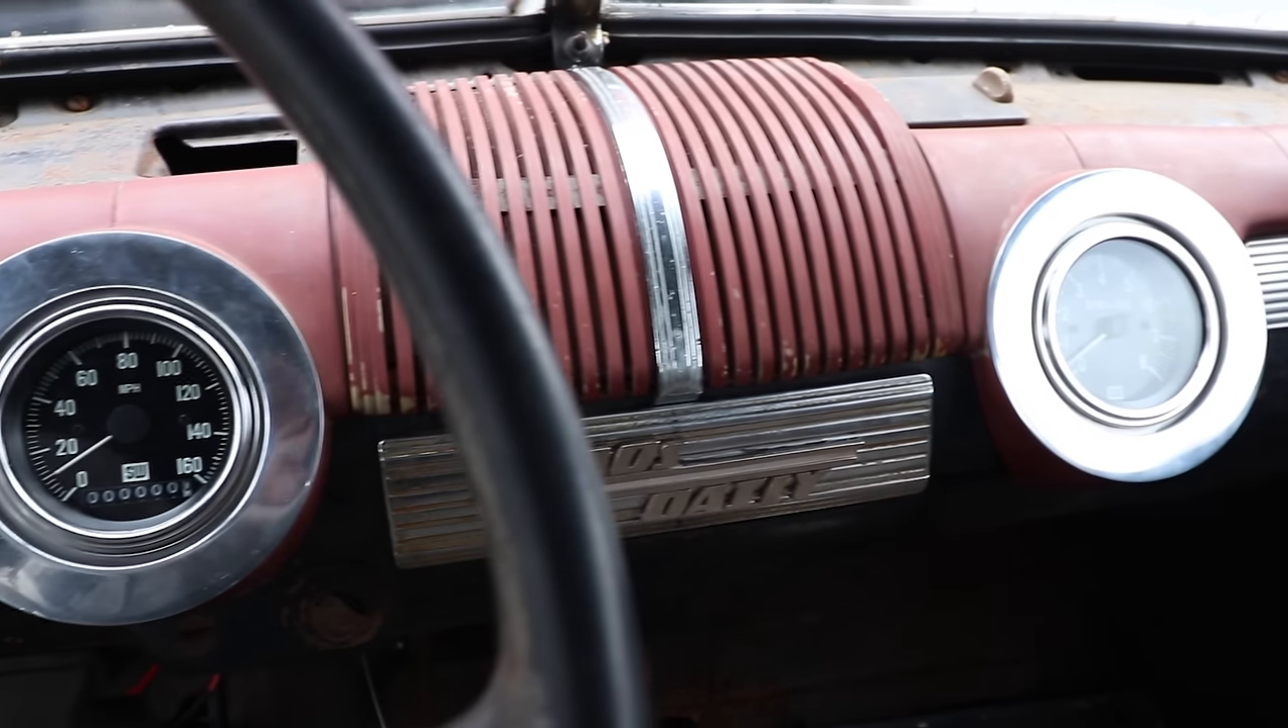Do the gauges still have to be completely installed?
No.